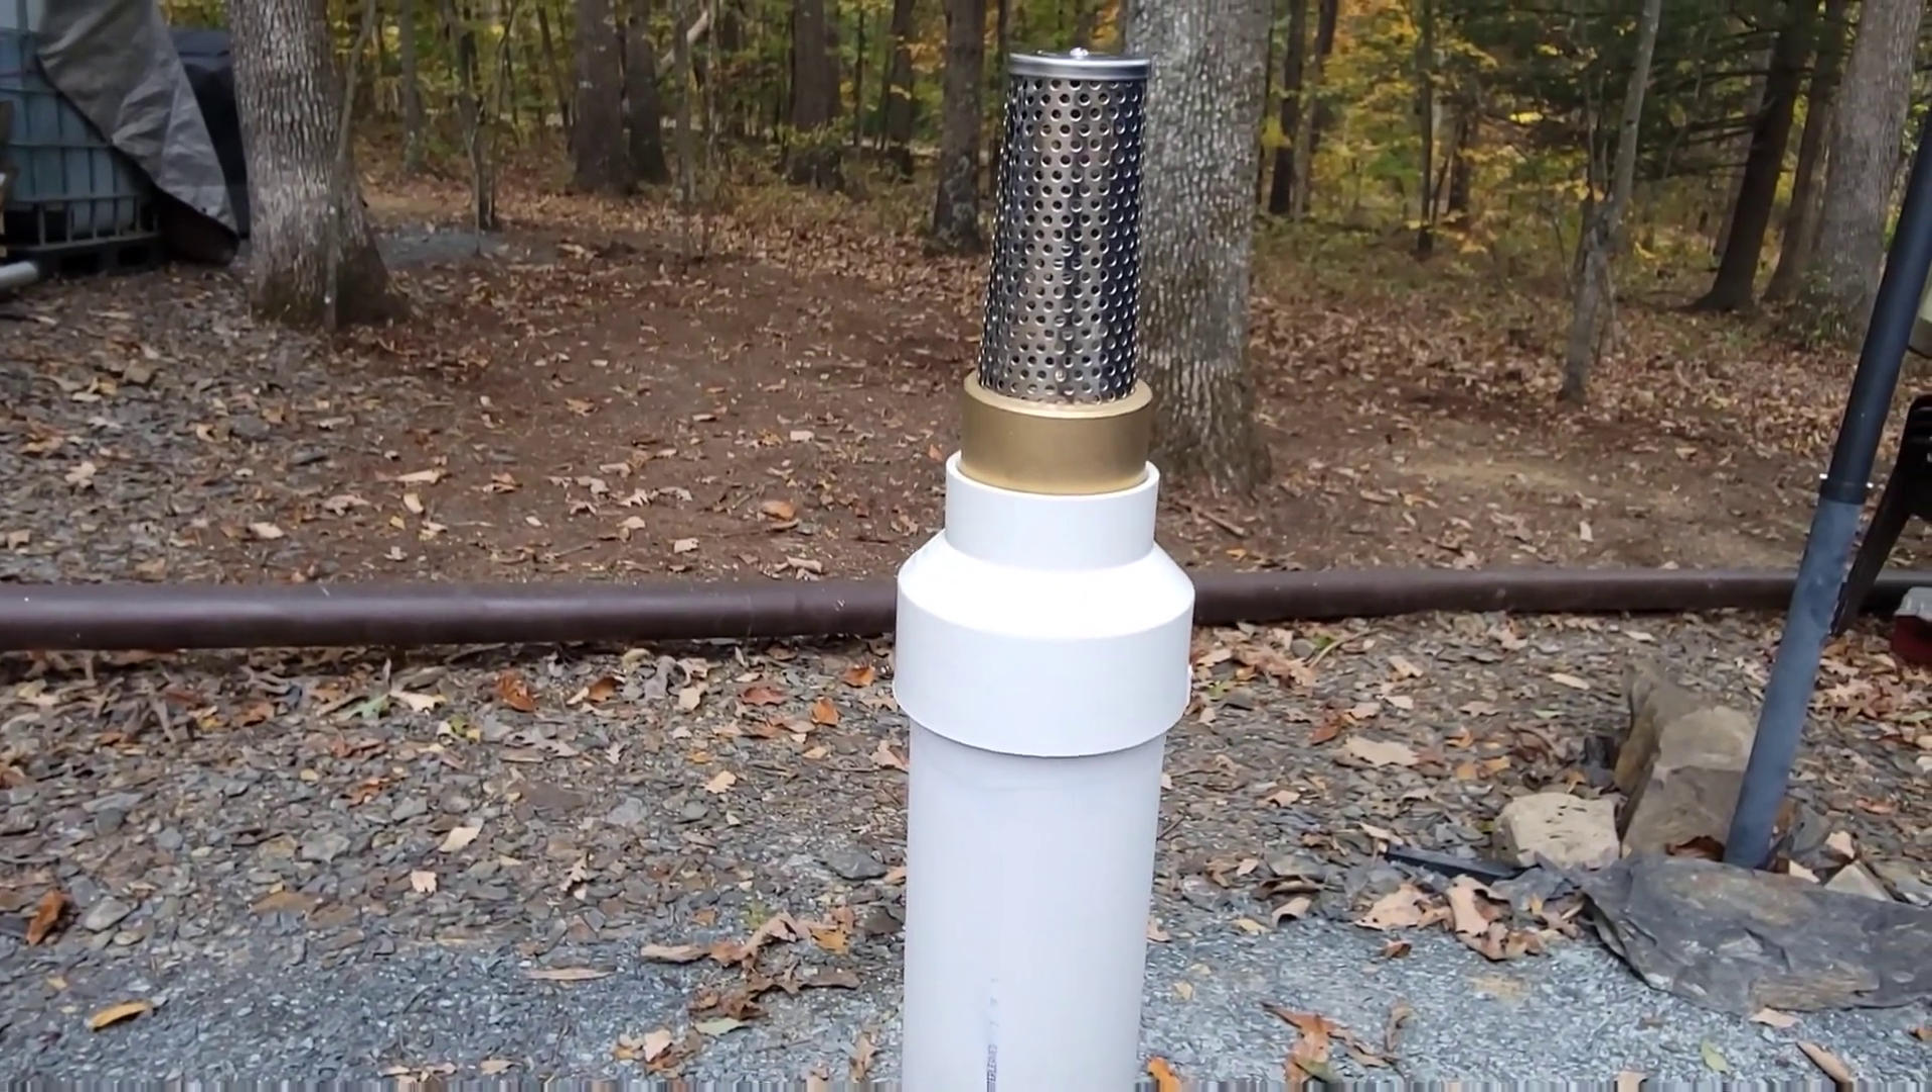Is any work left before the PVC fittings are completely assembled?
No.